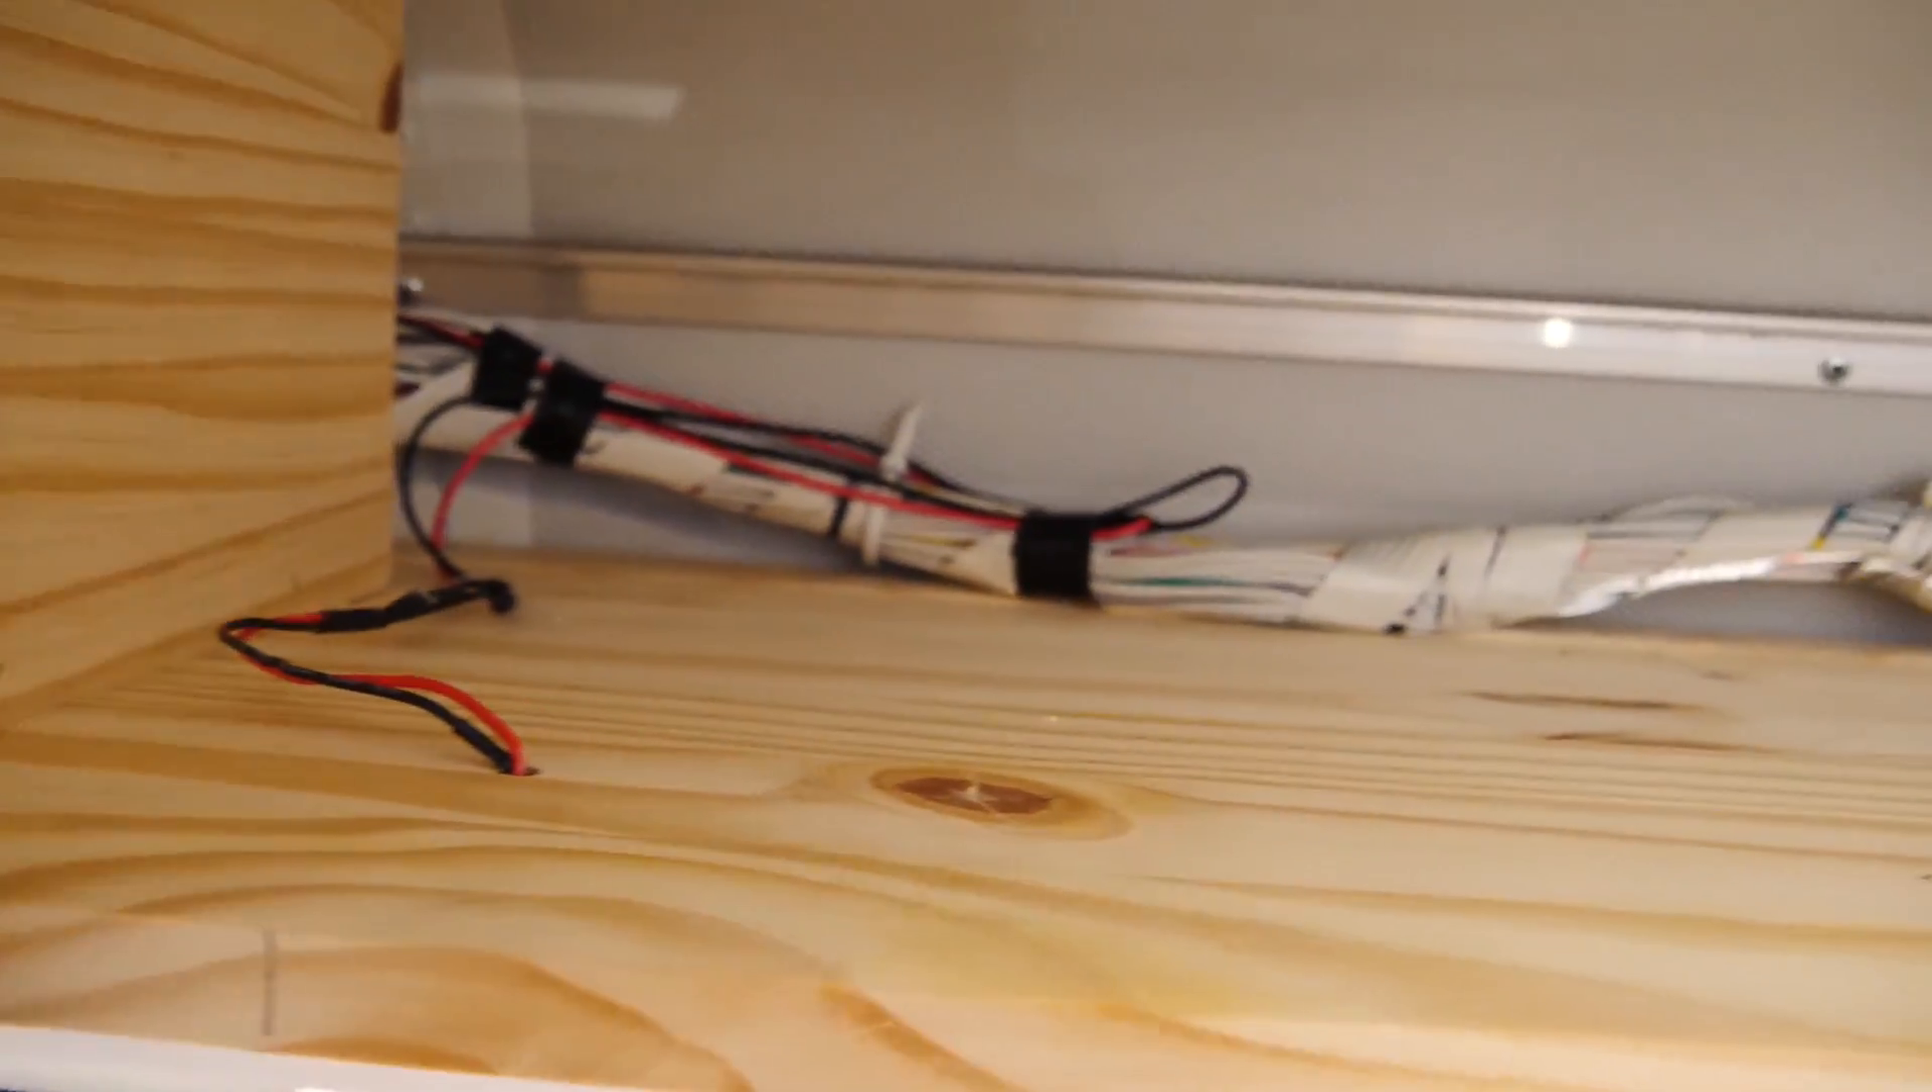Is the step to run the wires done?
Yes.